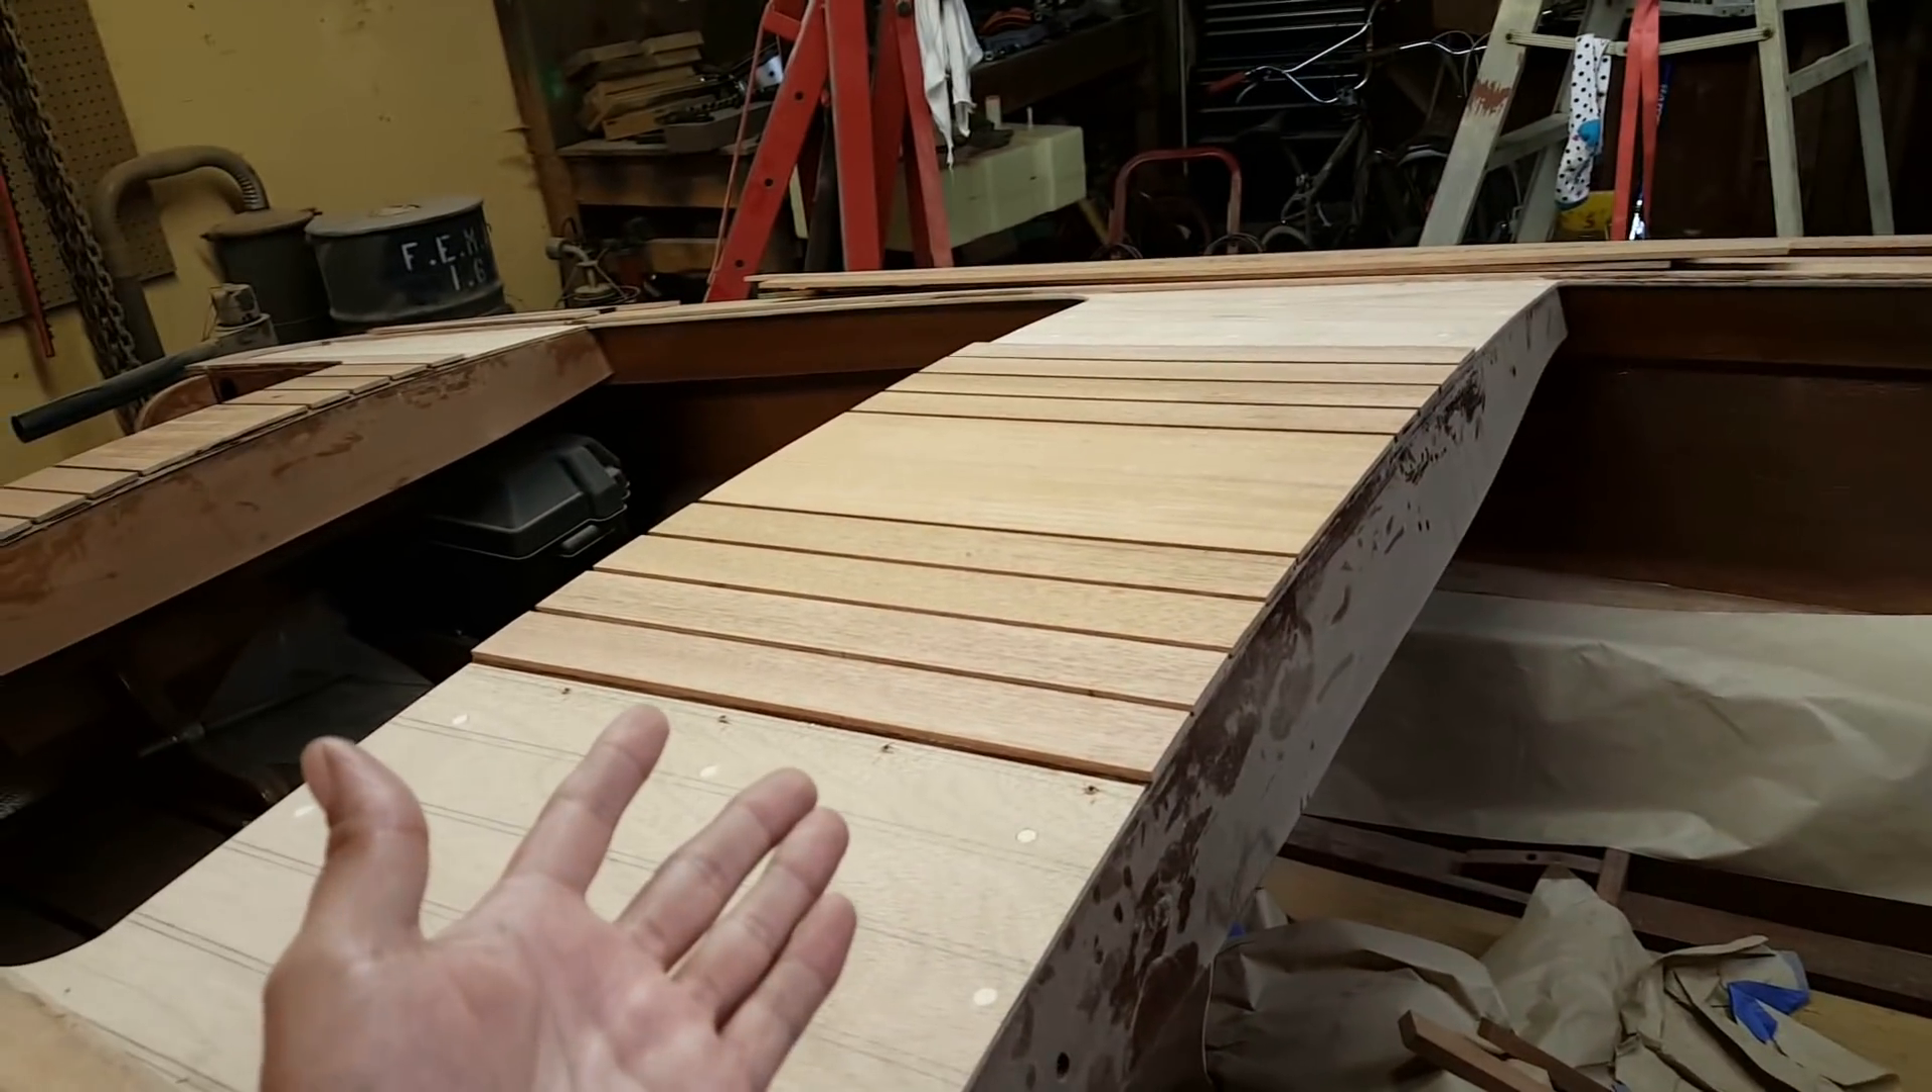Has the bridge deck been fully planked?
No.